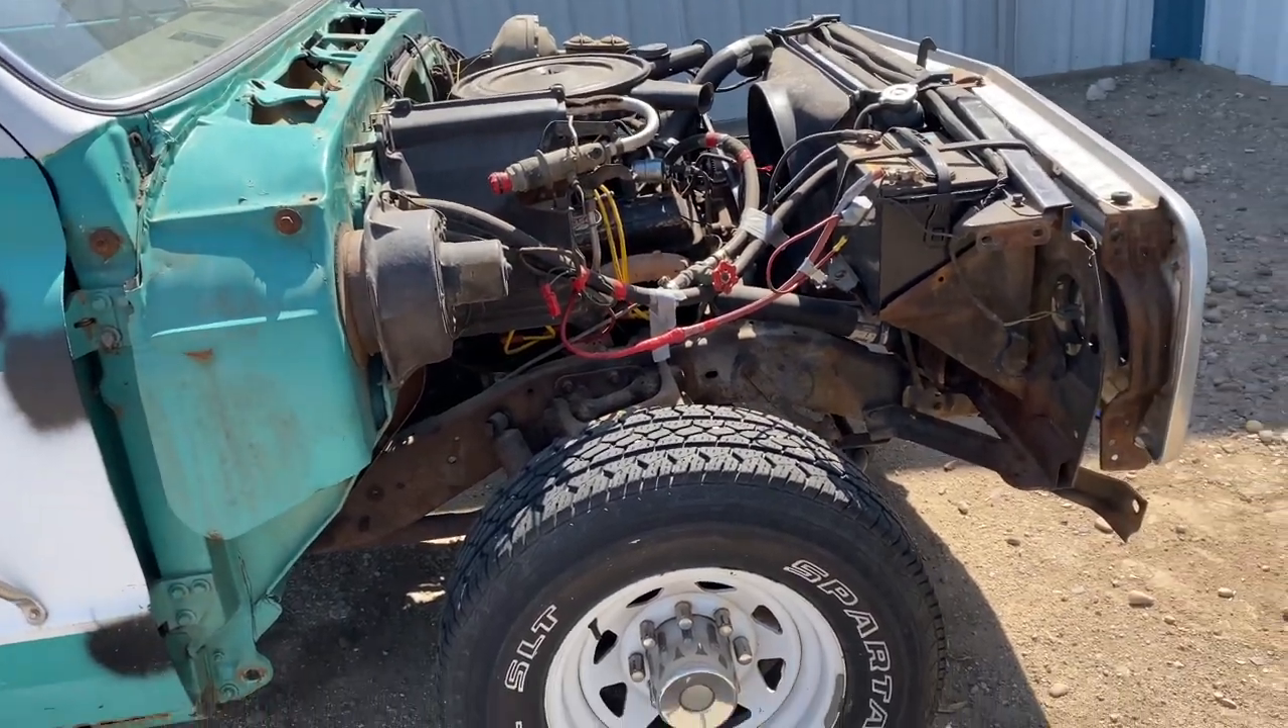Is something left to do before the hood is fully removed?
No.